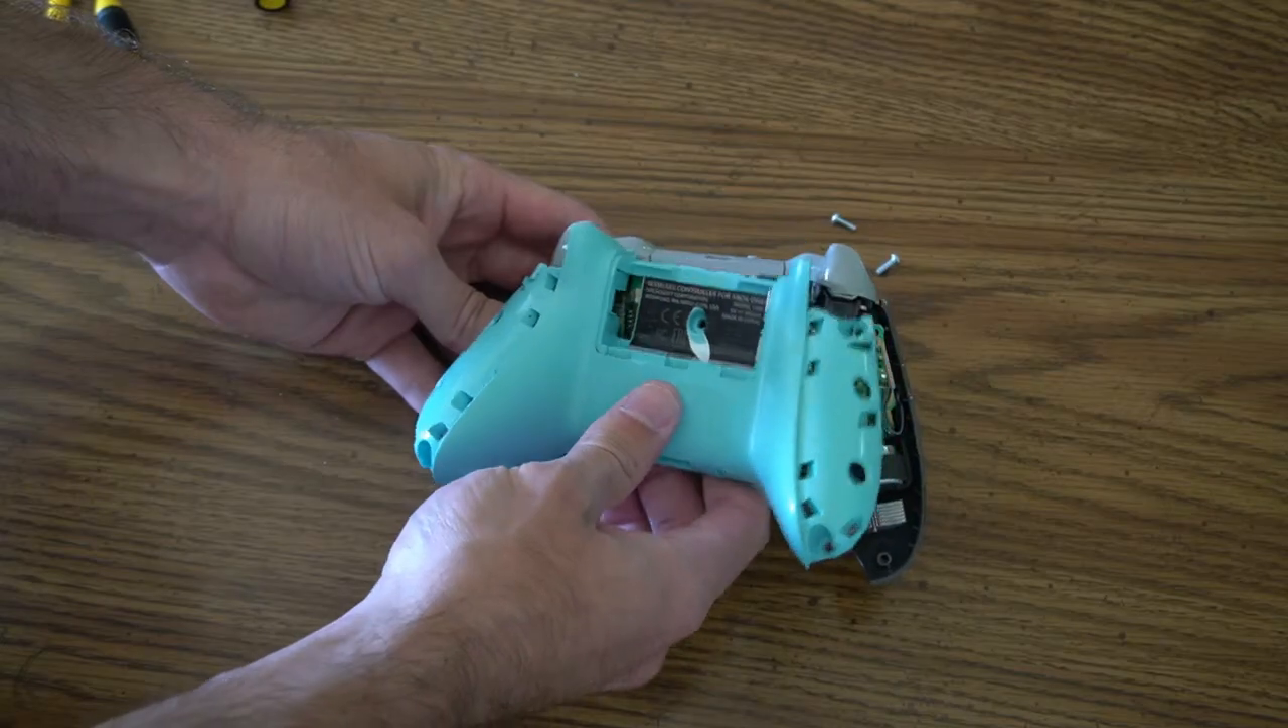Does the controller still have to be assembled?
Yes.